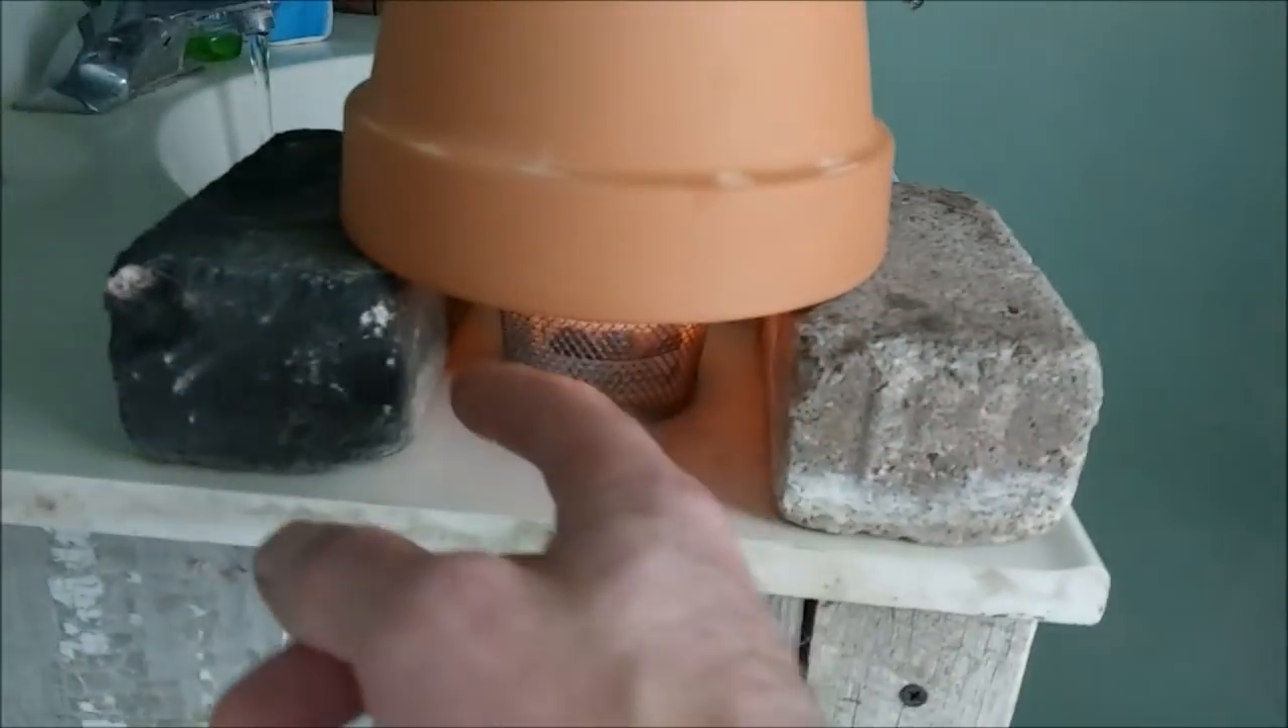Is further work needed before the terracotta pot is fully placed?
No.